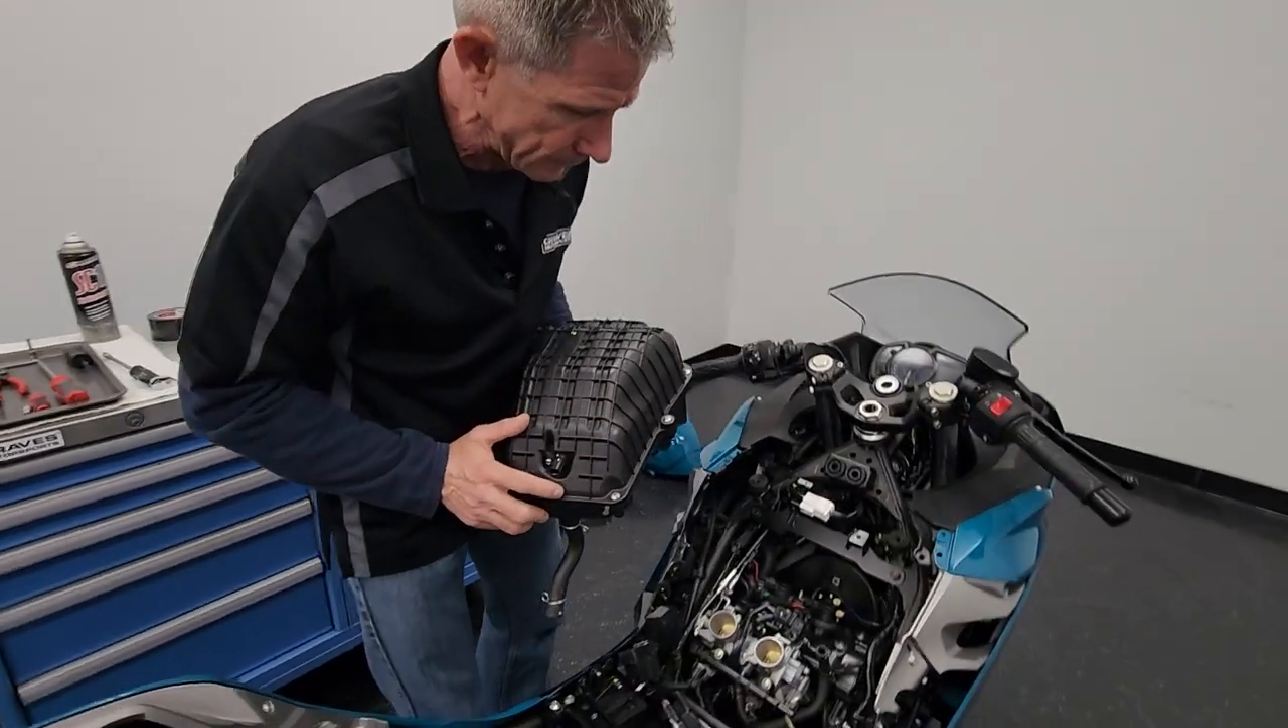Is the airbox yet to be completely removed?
No.